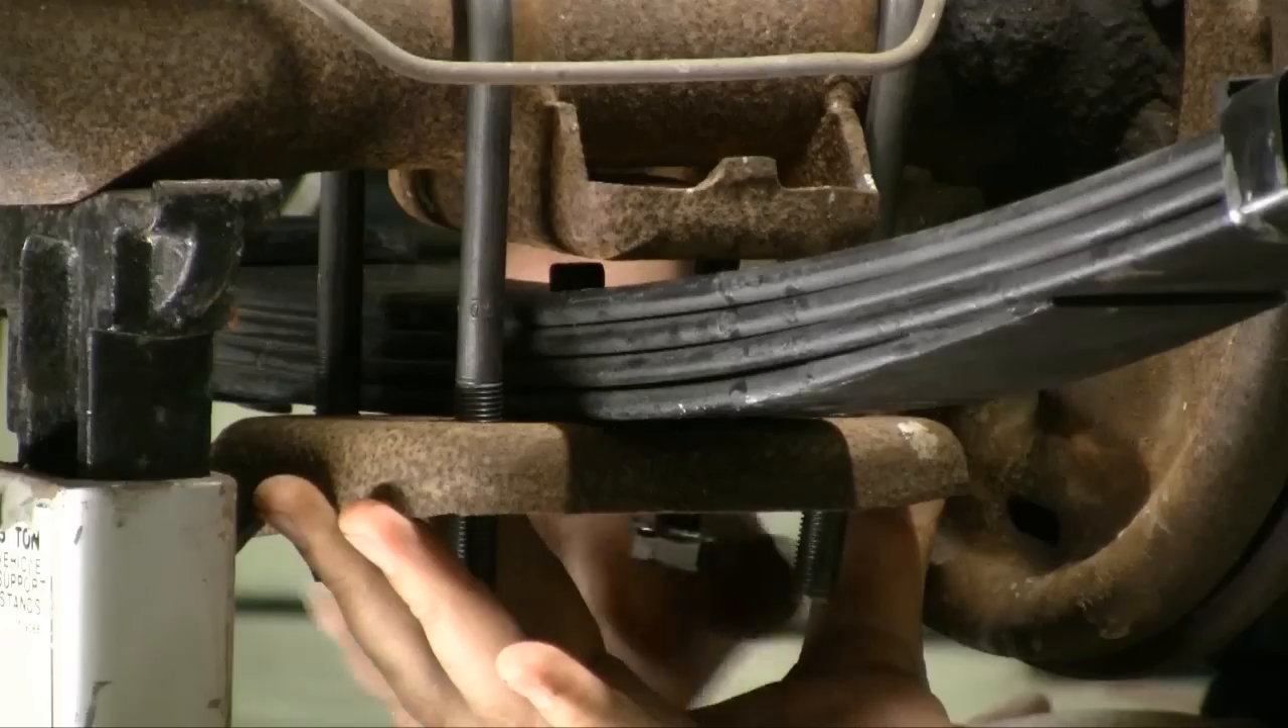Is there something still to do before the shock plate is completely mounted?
Yes.